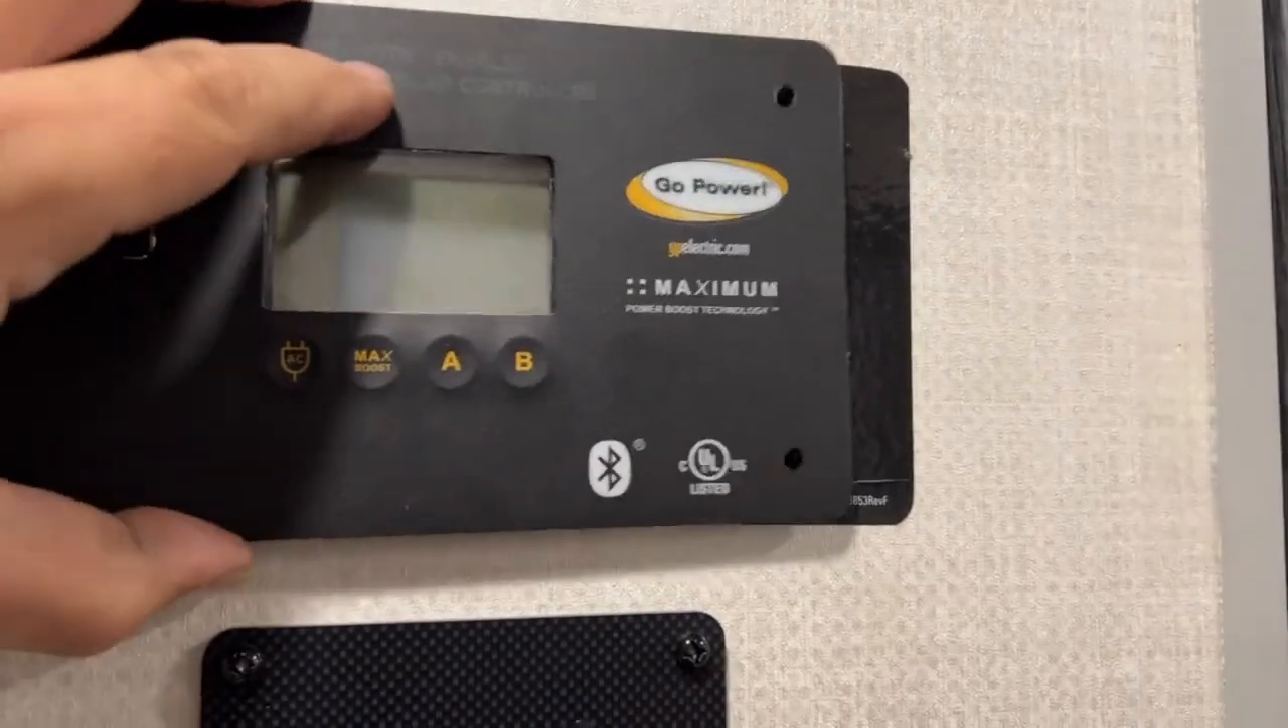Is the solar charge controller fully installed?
No.